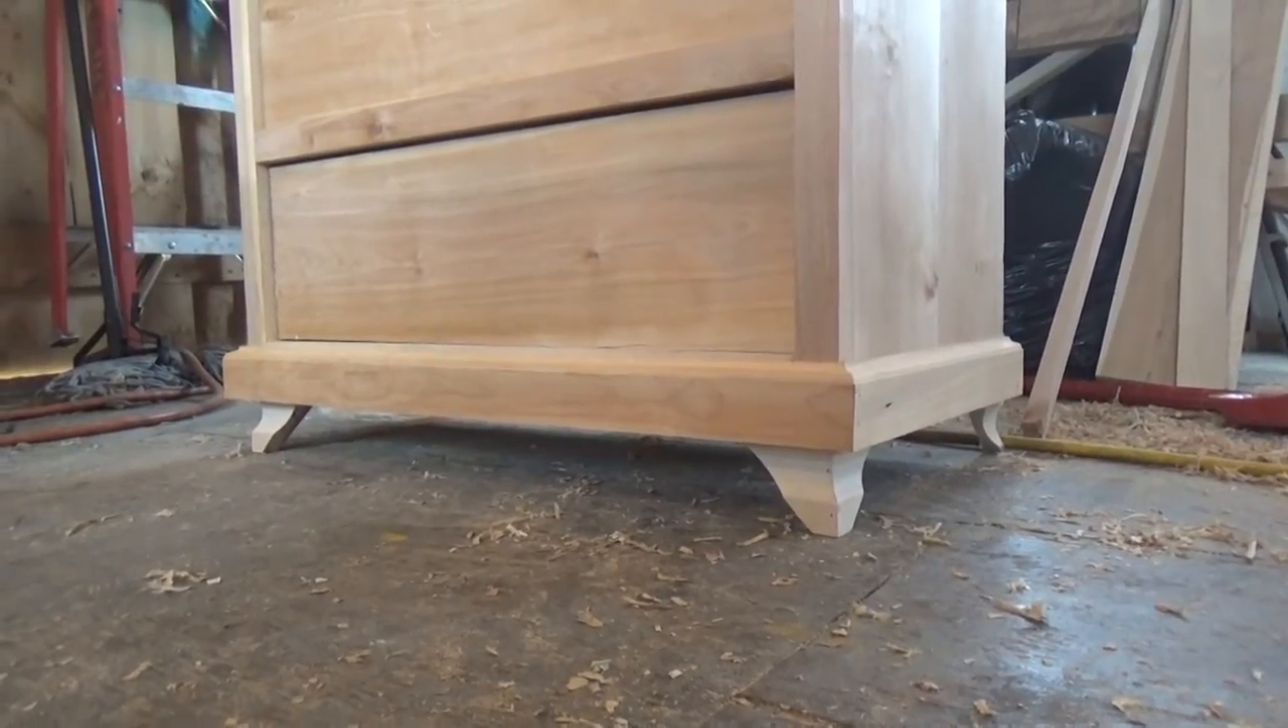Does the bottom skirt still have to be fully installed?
No.